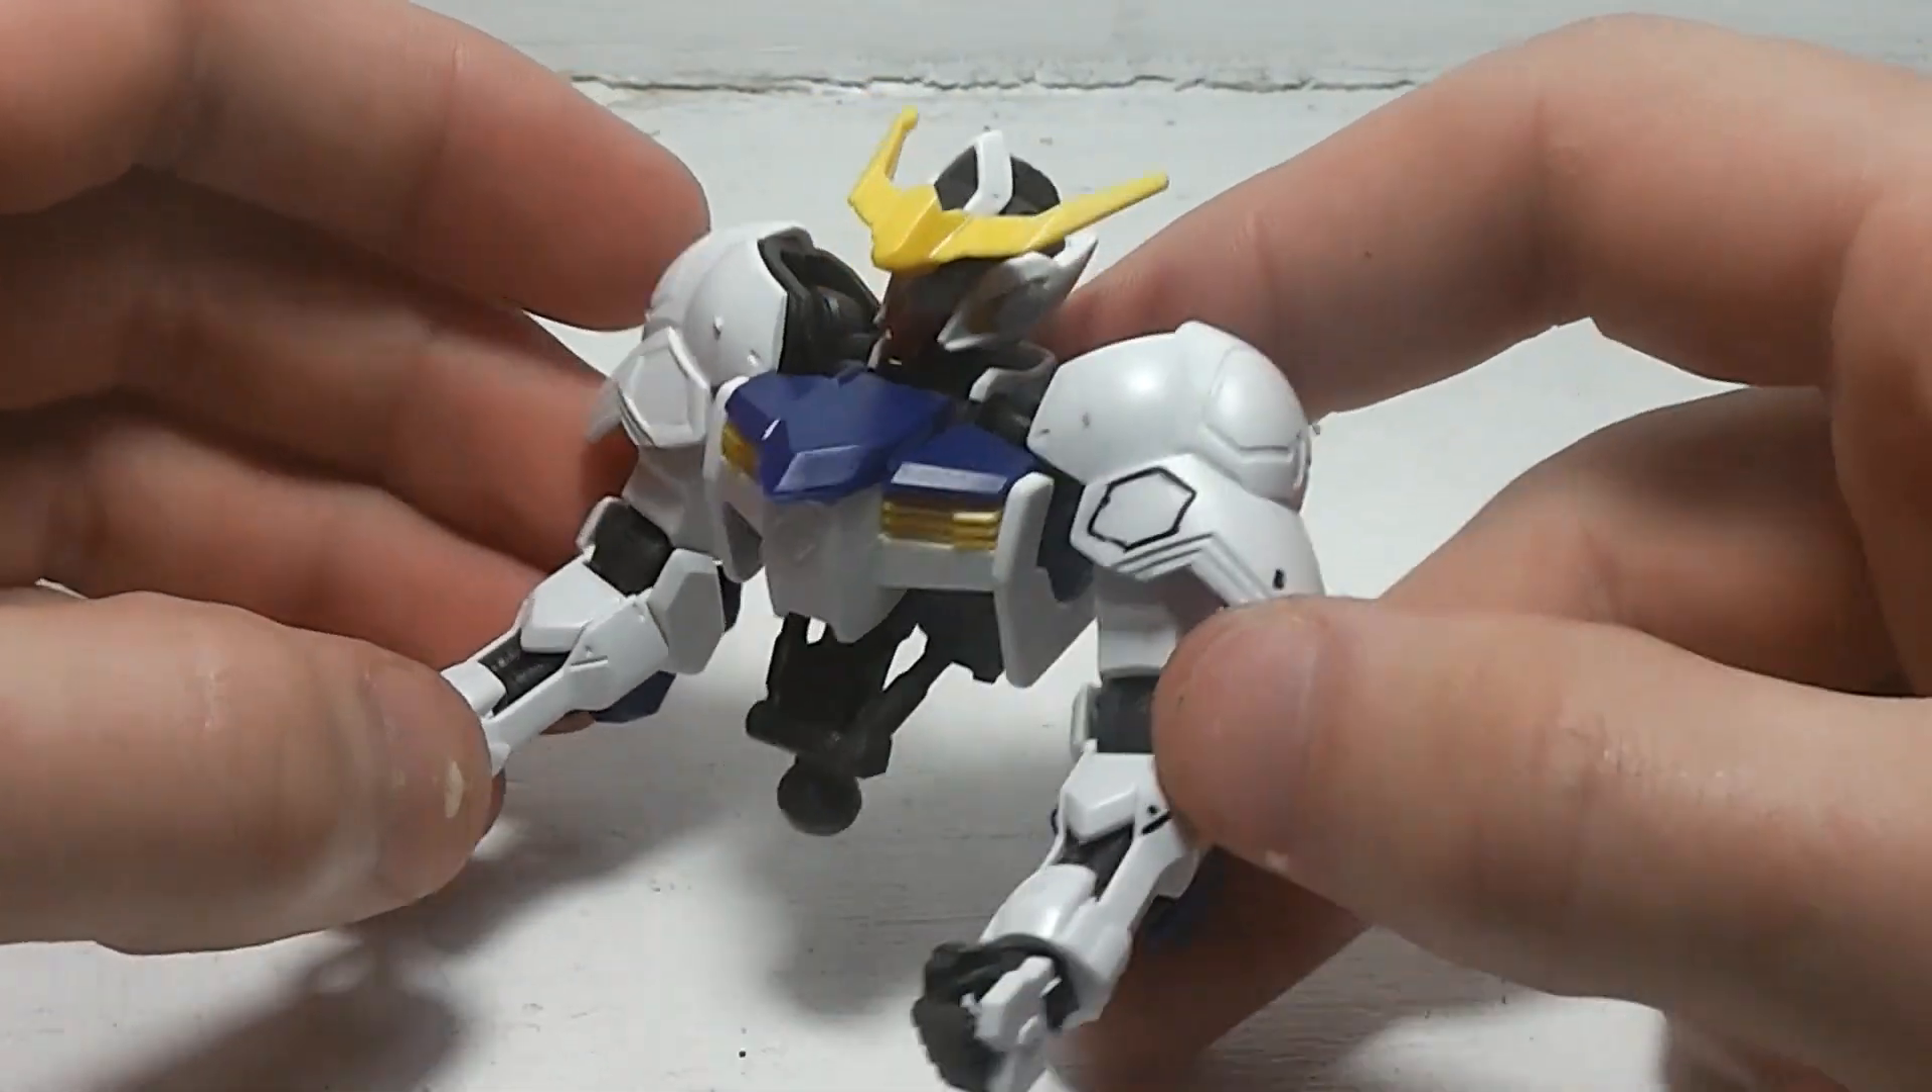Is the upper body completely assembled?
Yes.